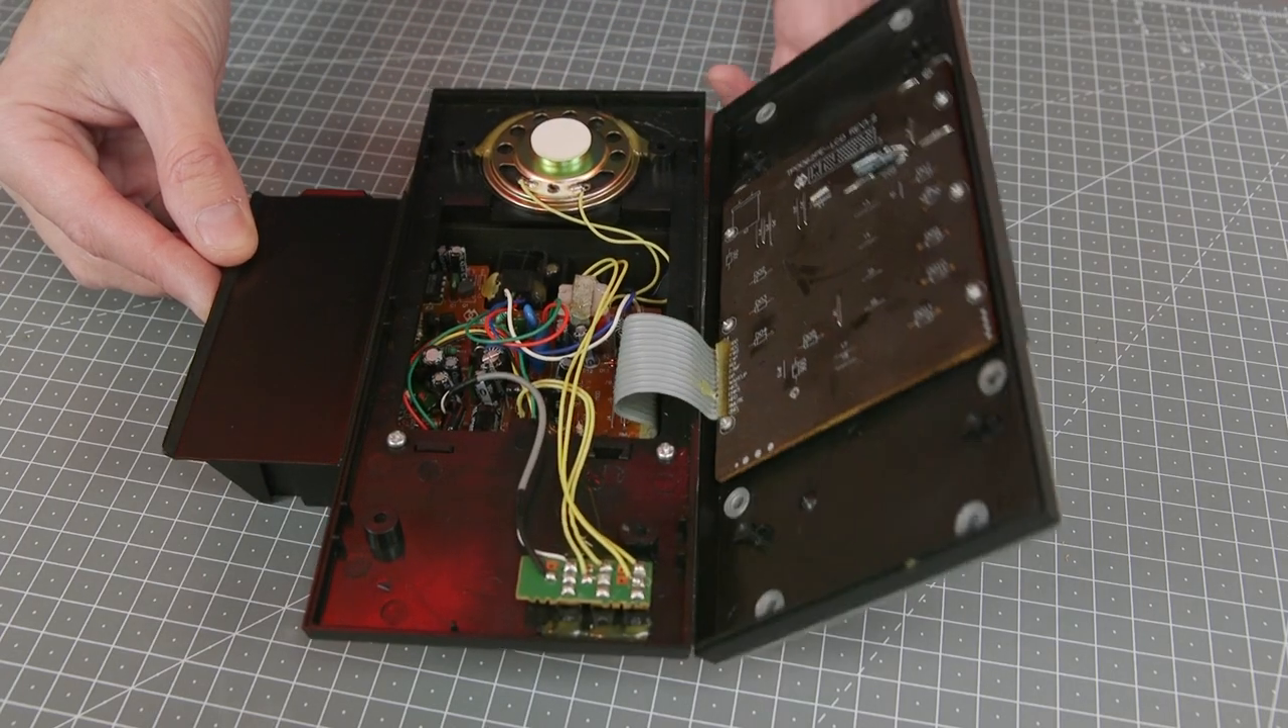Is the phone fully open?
Yes.